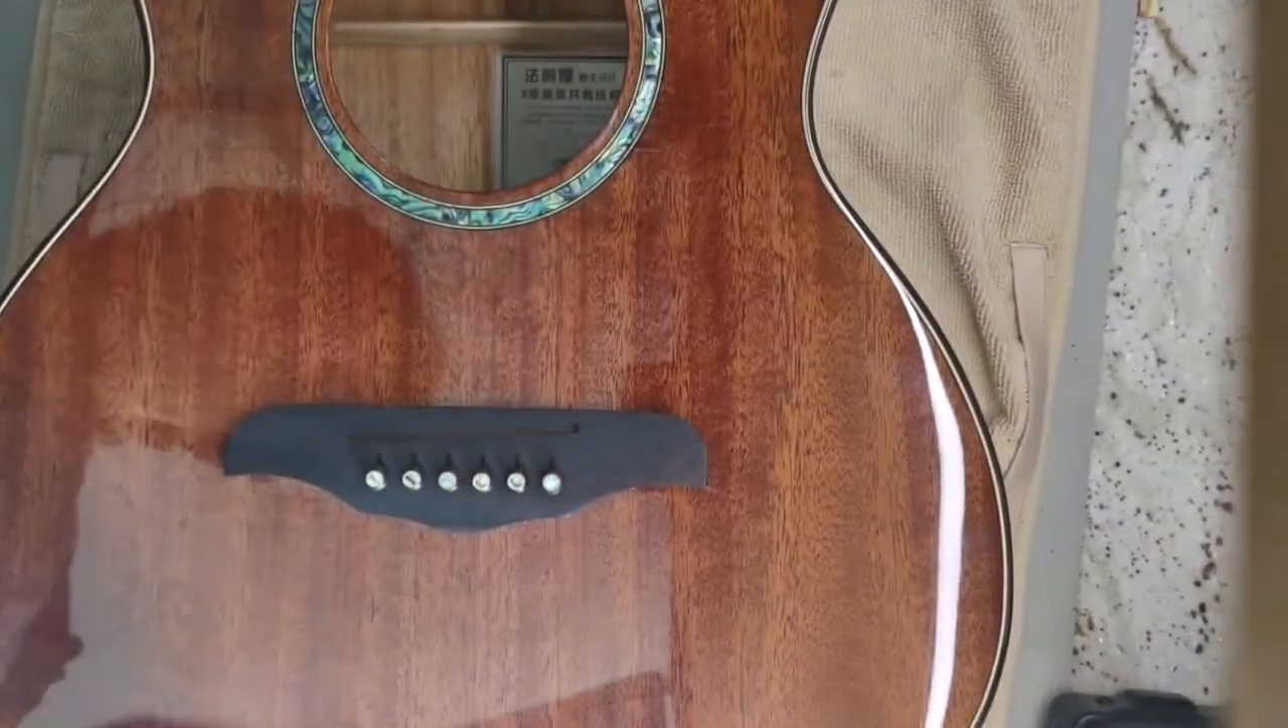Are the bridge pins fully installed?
Yes.